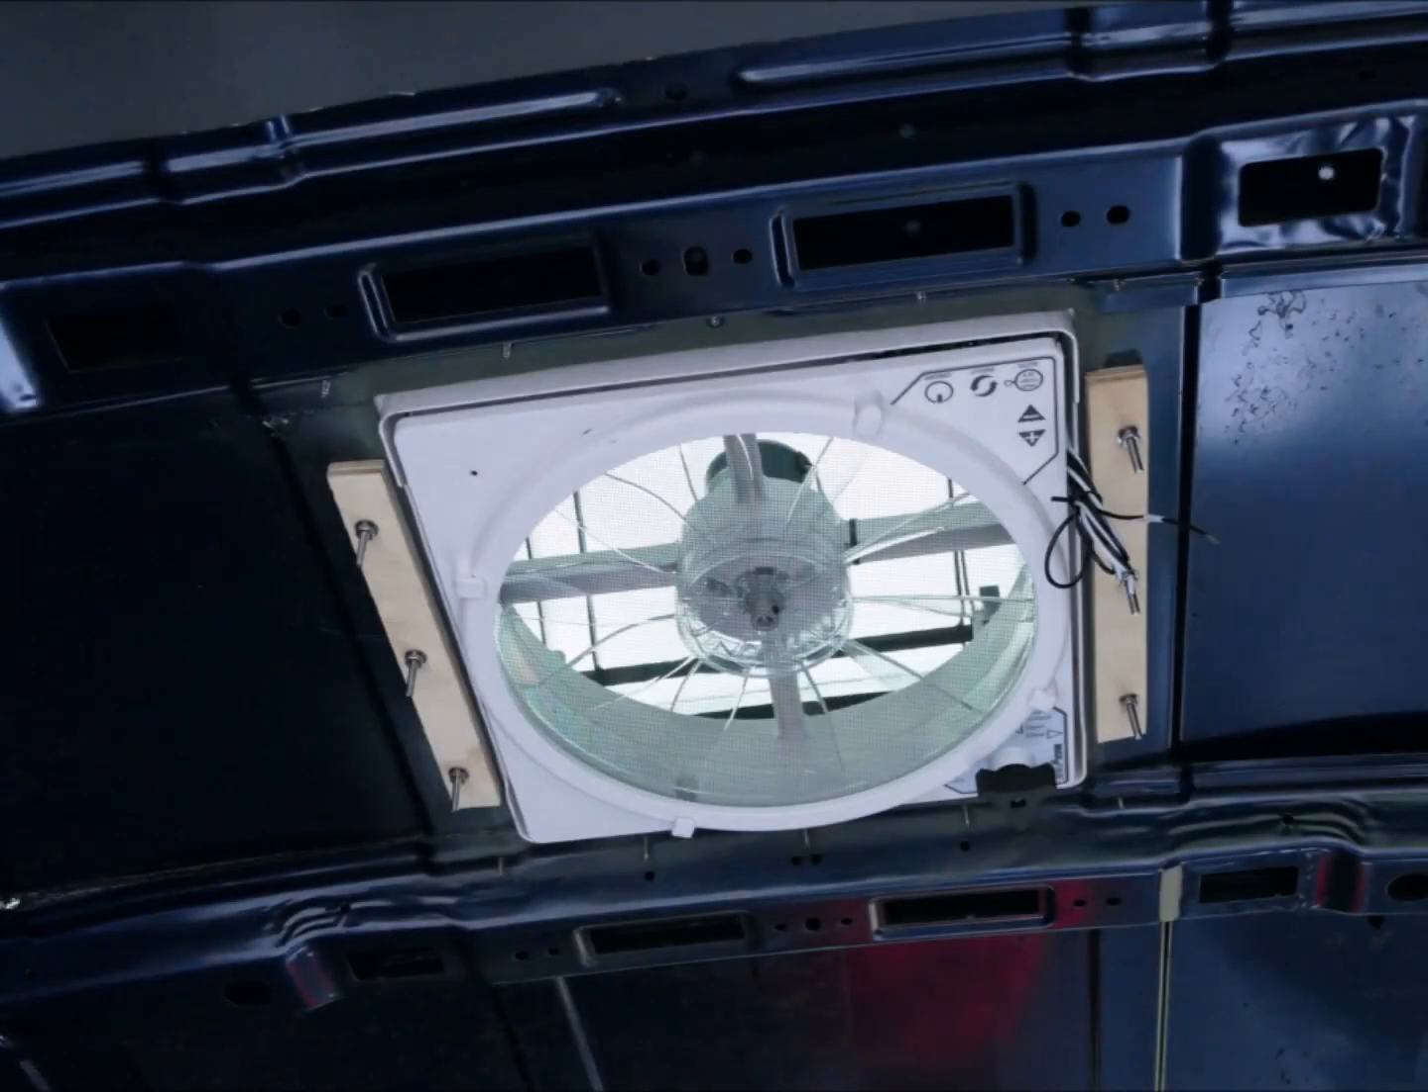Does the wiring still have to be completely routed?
Yes.